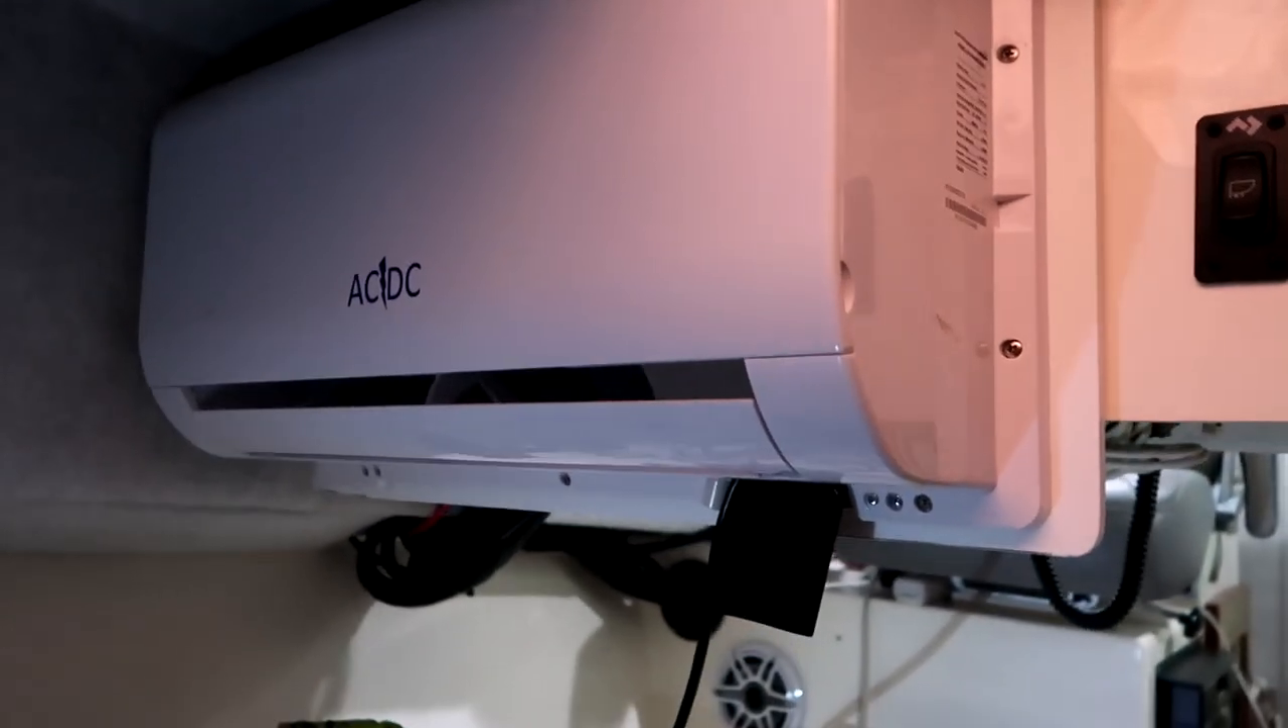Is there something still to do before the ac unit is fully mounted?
No.